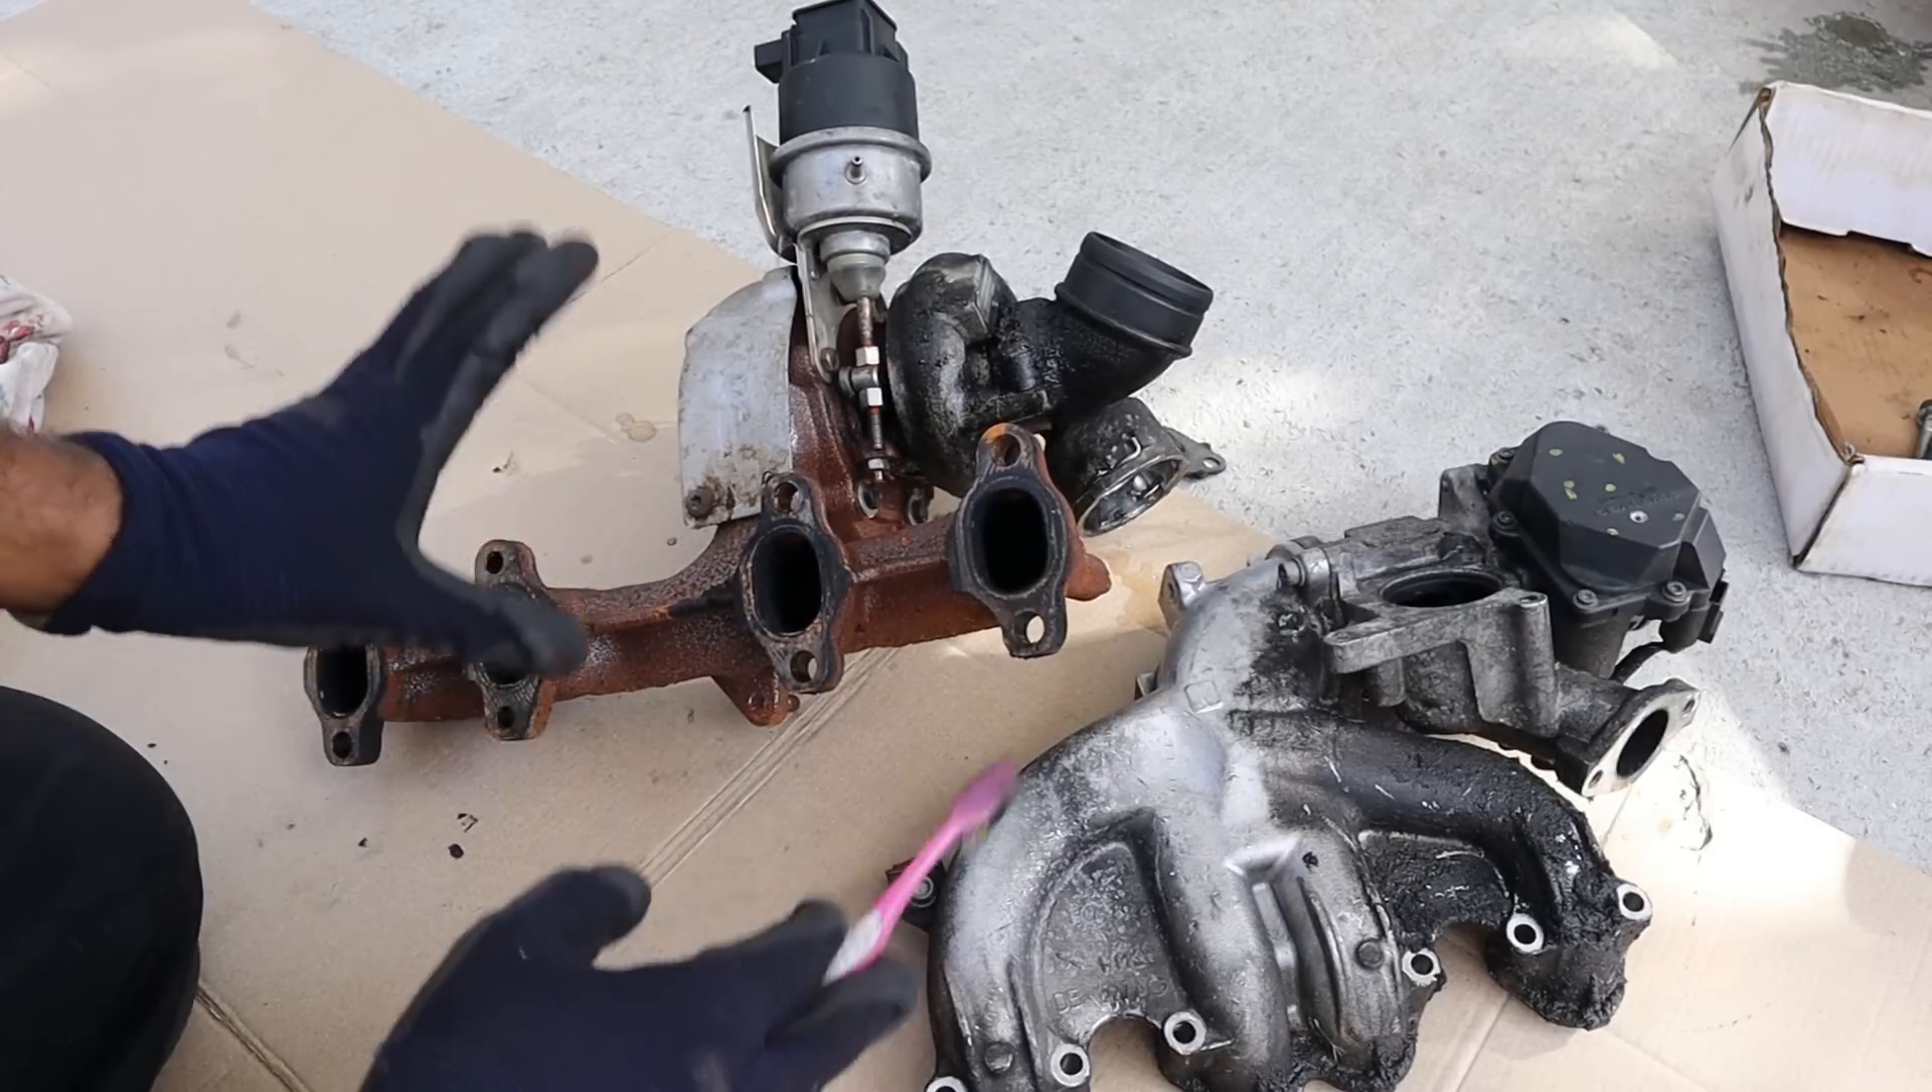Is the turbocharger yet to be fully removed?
No.